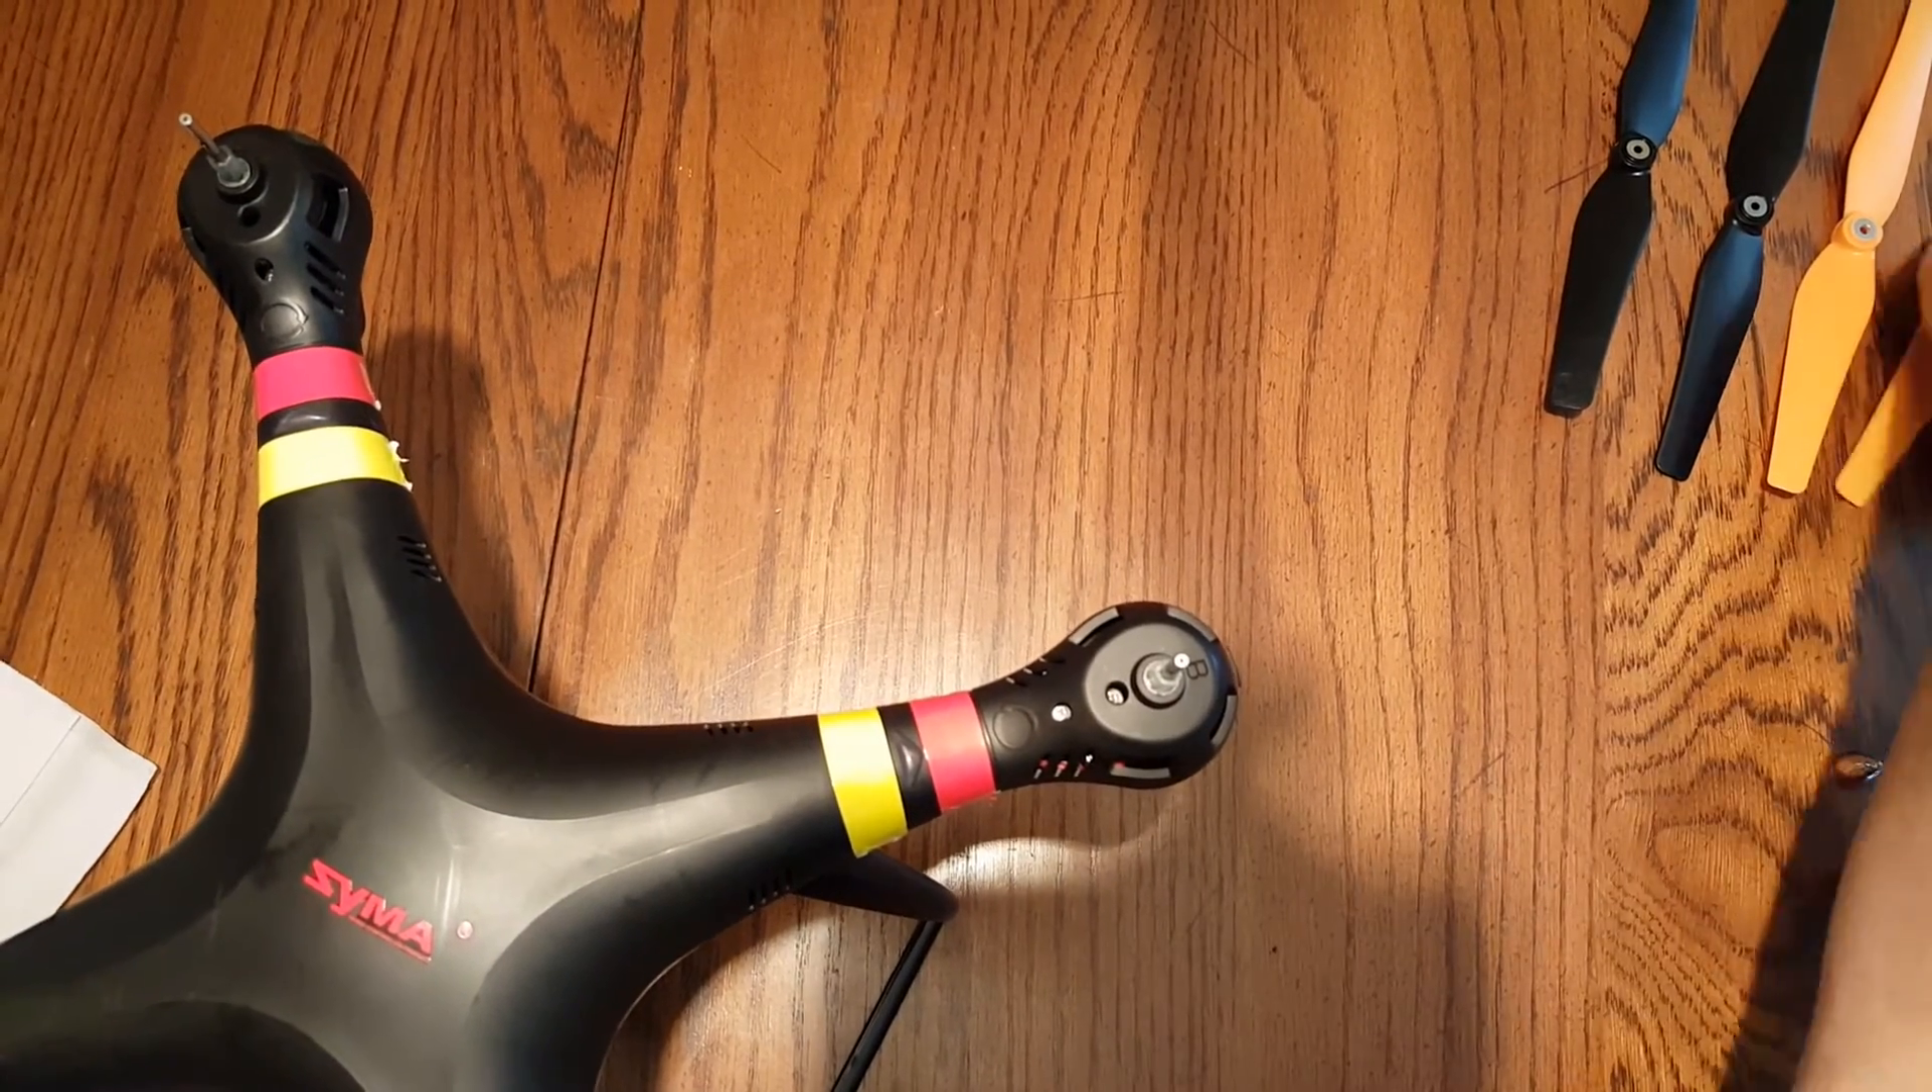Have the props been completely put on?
No.